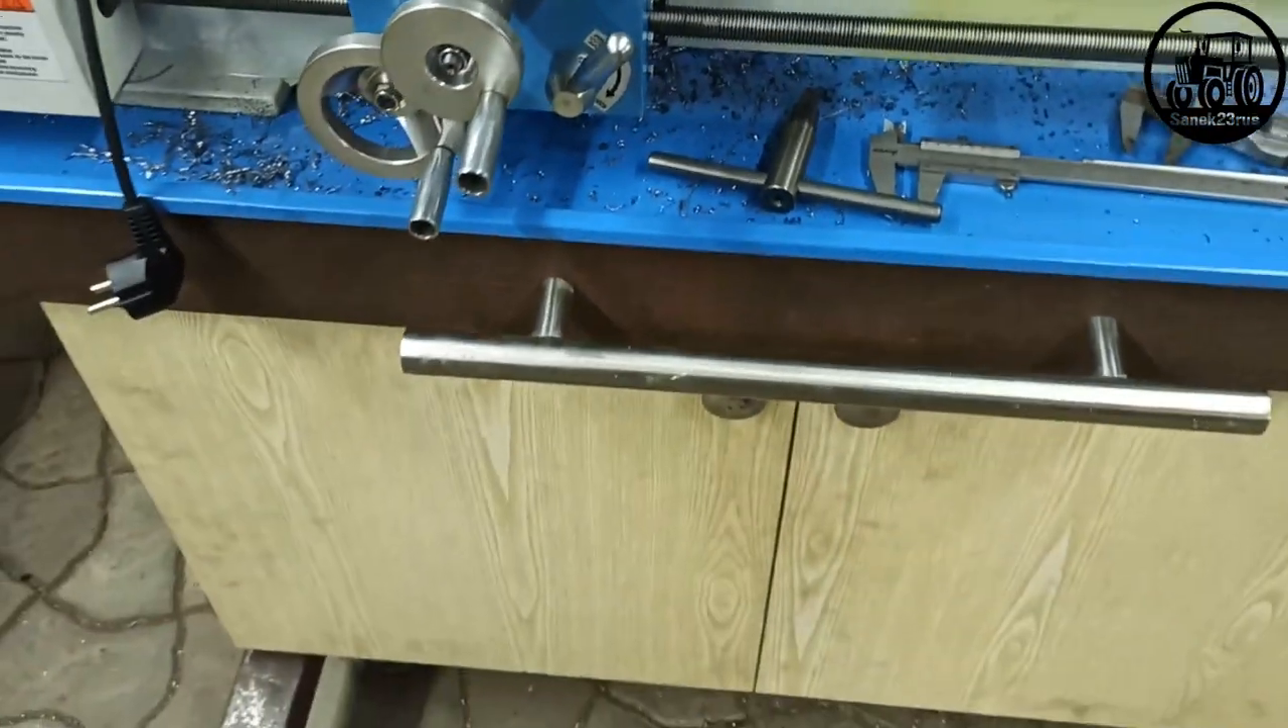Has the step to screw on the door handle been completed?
Yes.